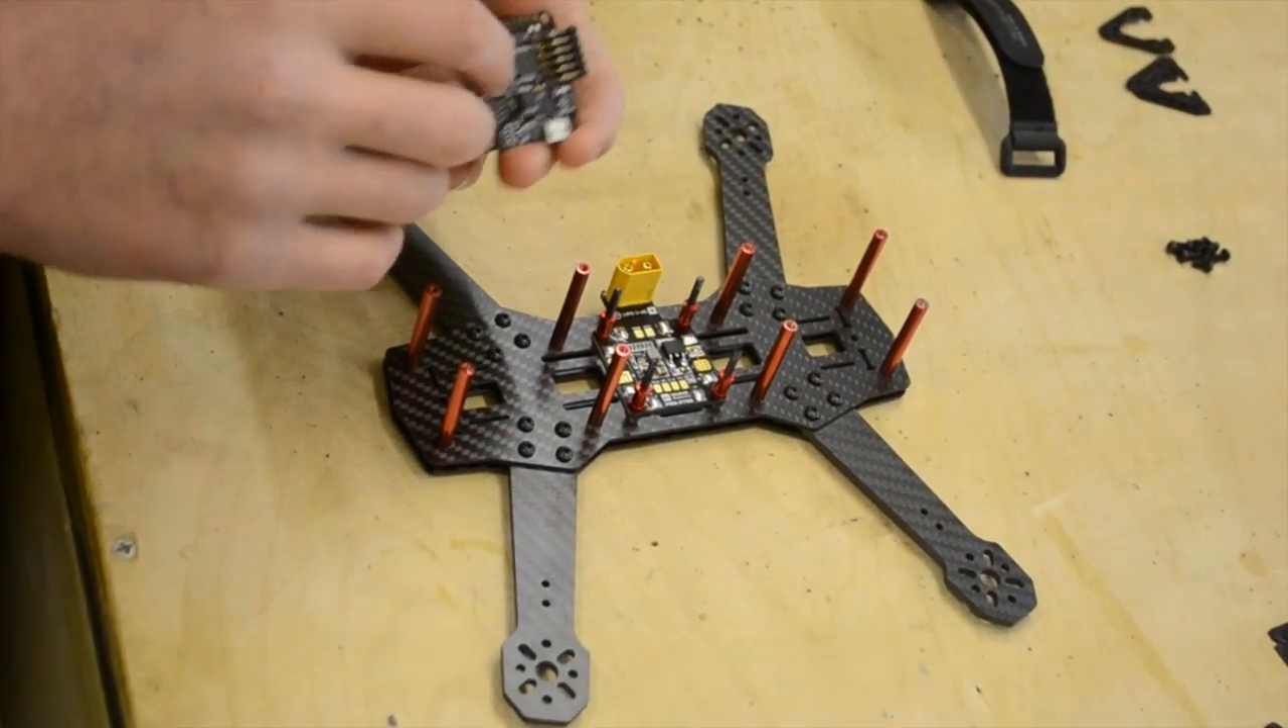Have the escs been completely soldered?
No.